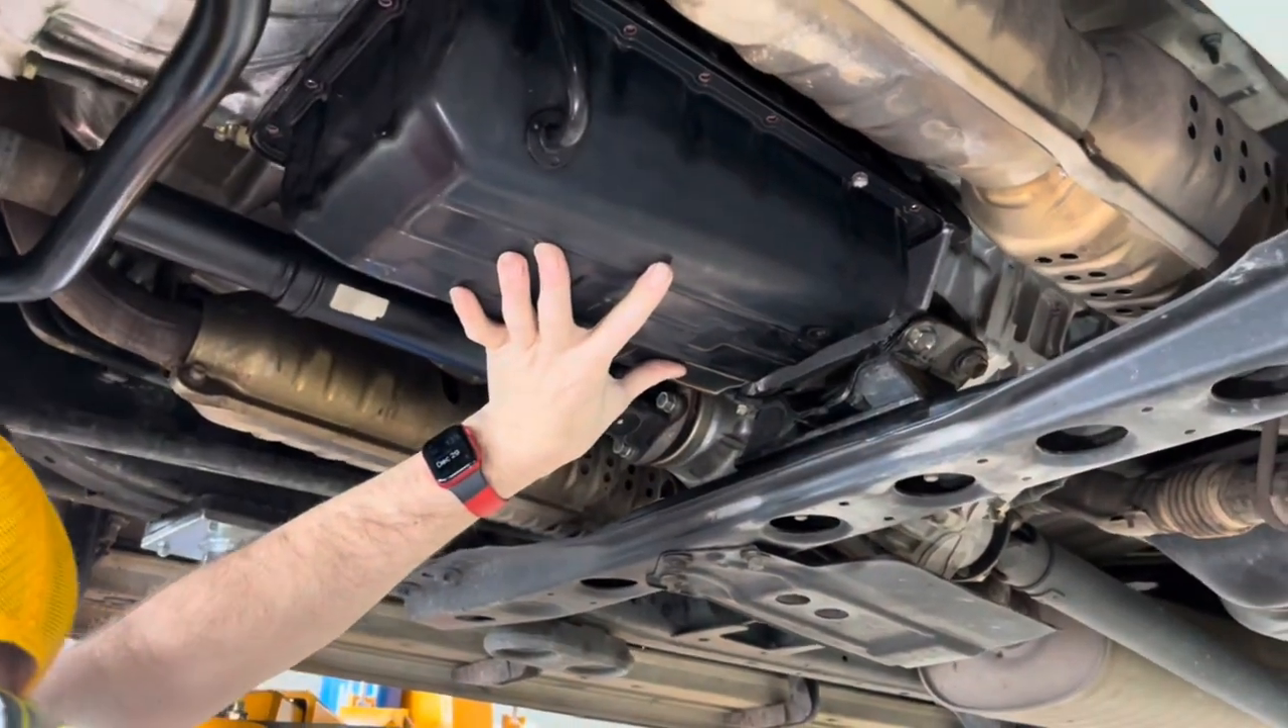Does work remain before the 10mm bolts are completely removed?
Yes.